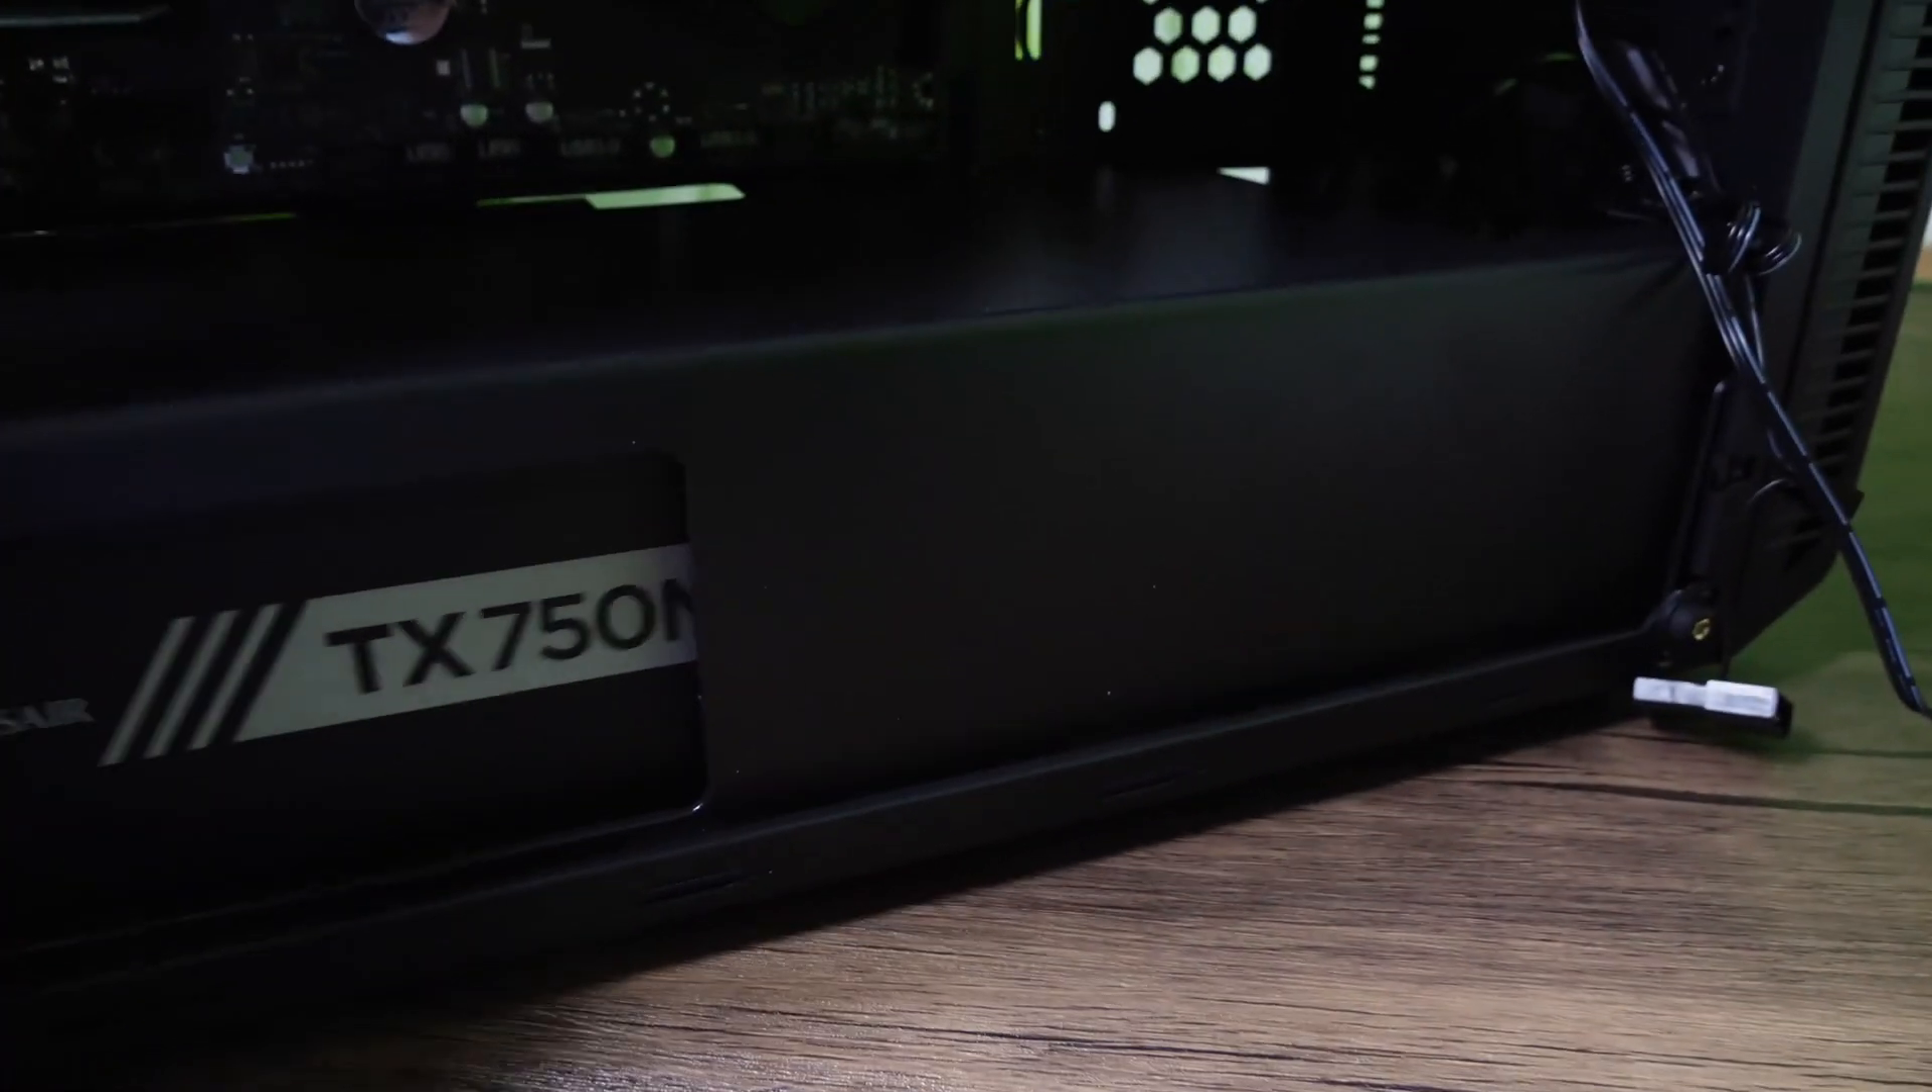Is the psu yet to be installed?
No.